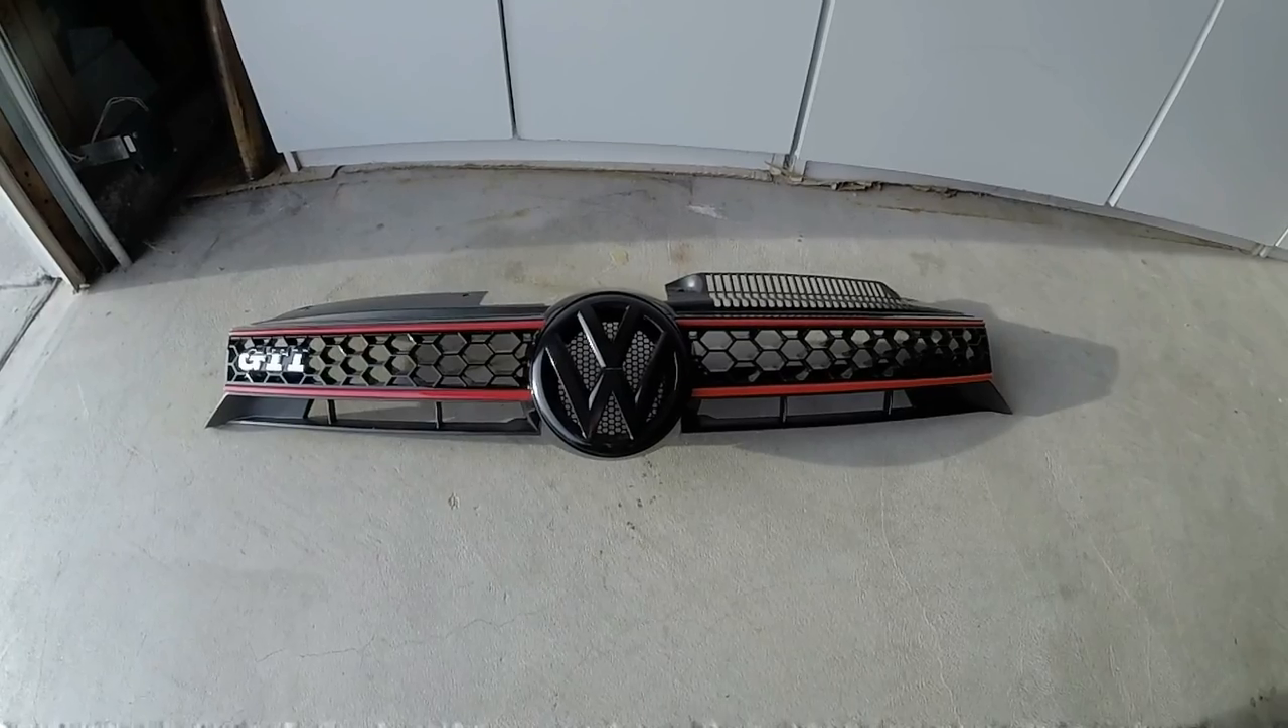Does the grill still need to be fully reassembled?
No.